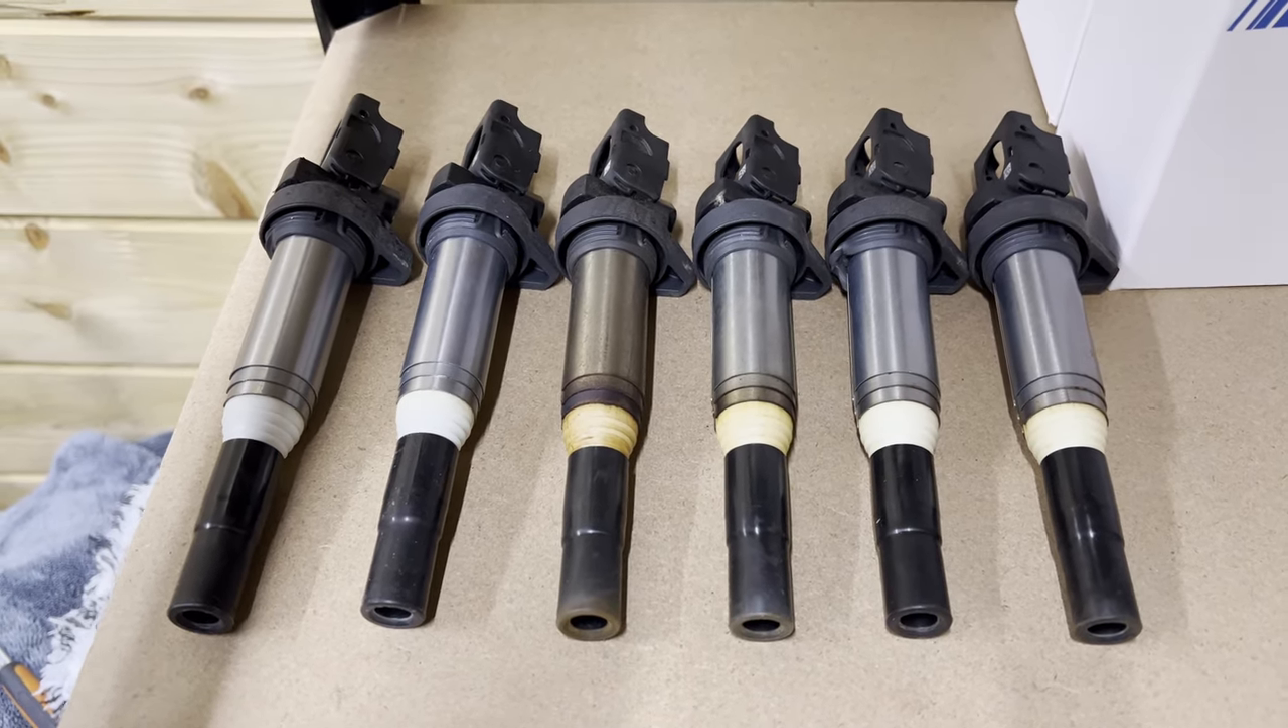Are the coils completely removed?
Yes.